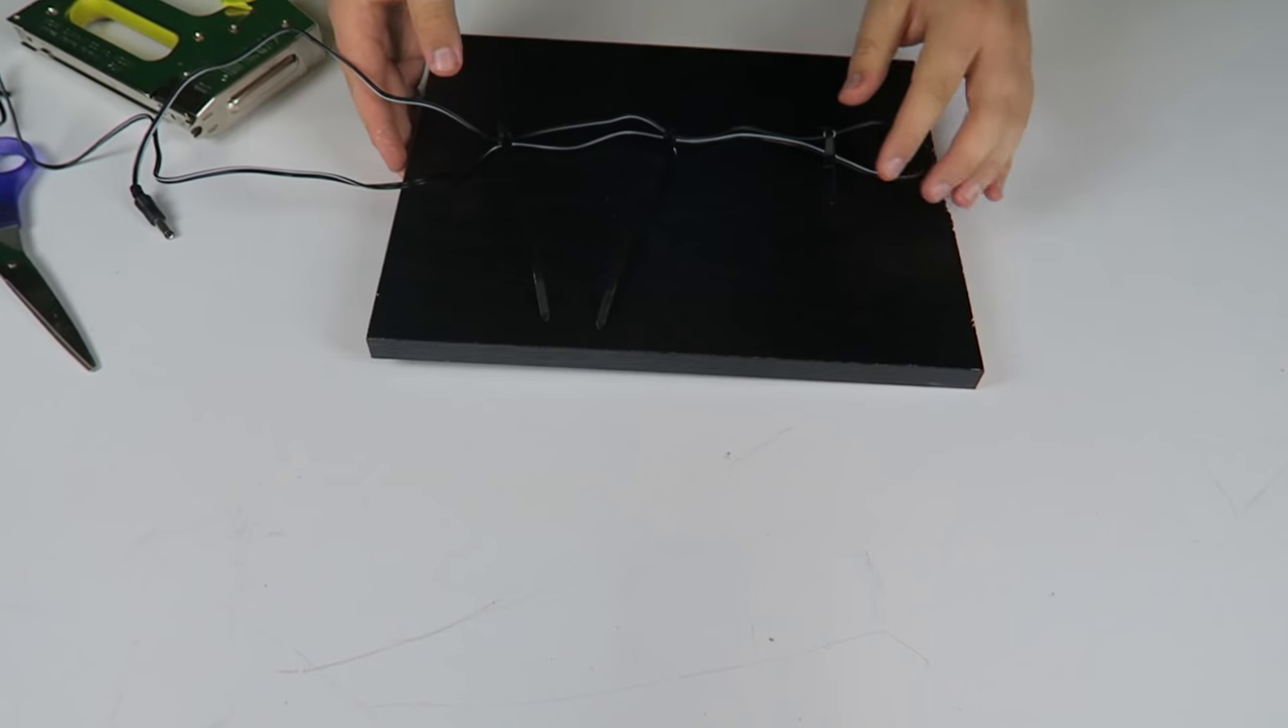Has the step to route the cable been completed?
Yes.